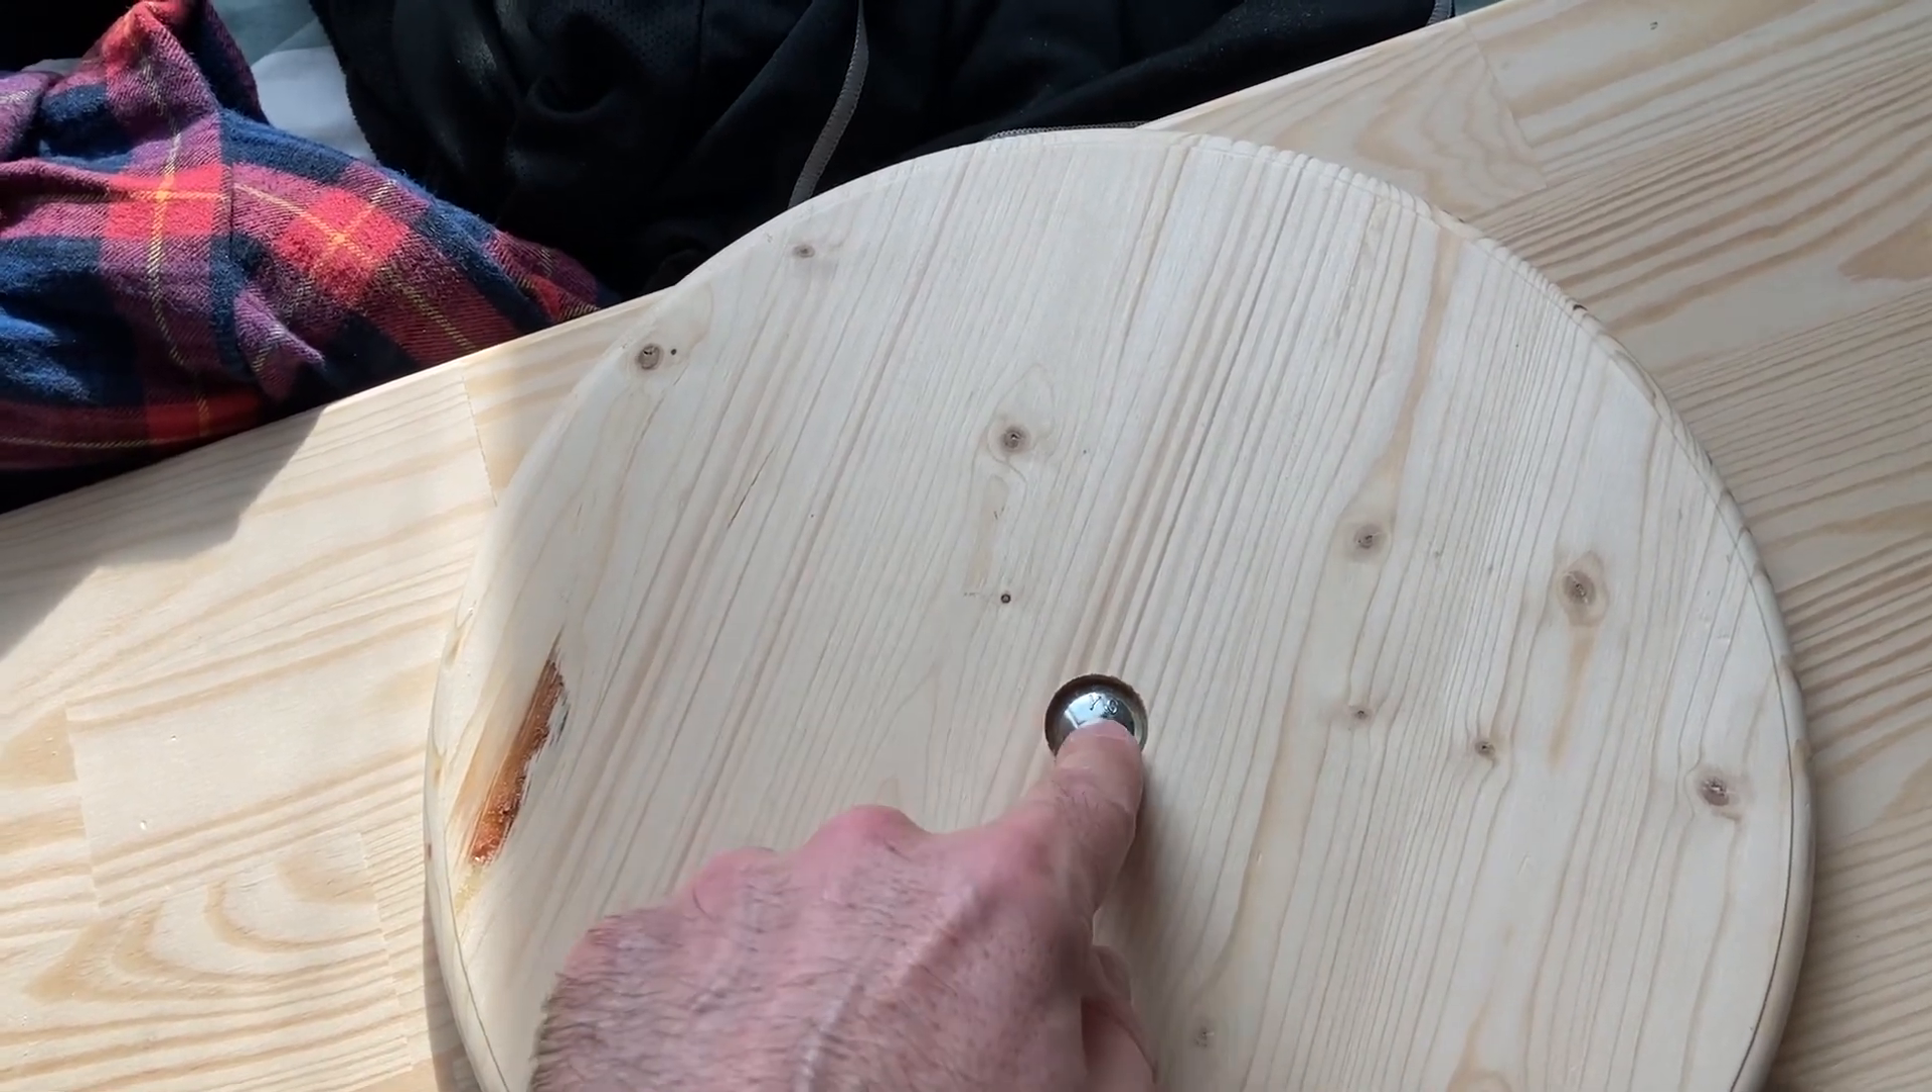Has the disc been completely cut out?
Yes.